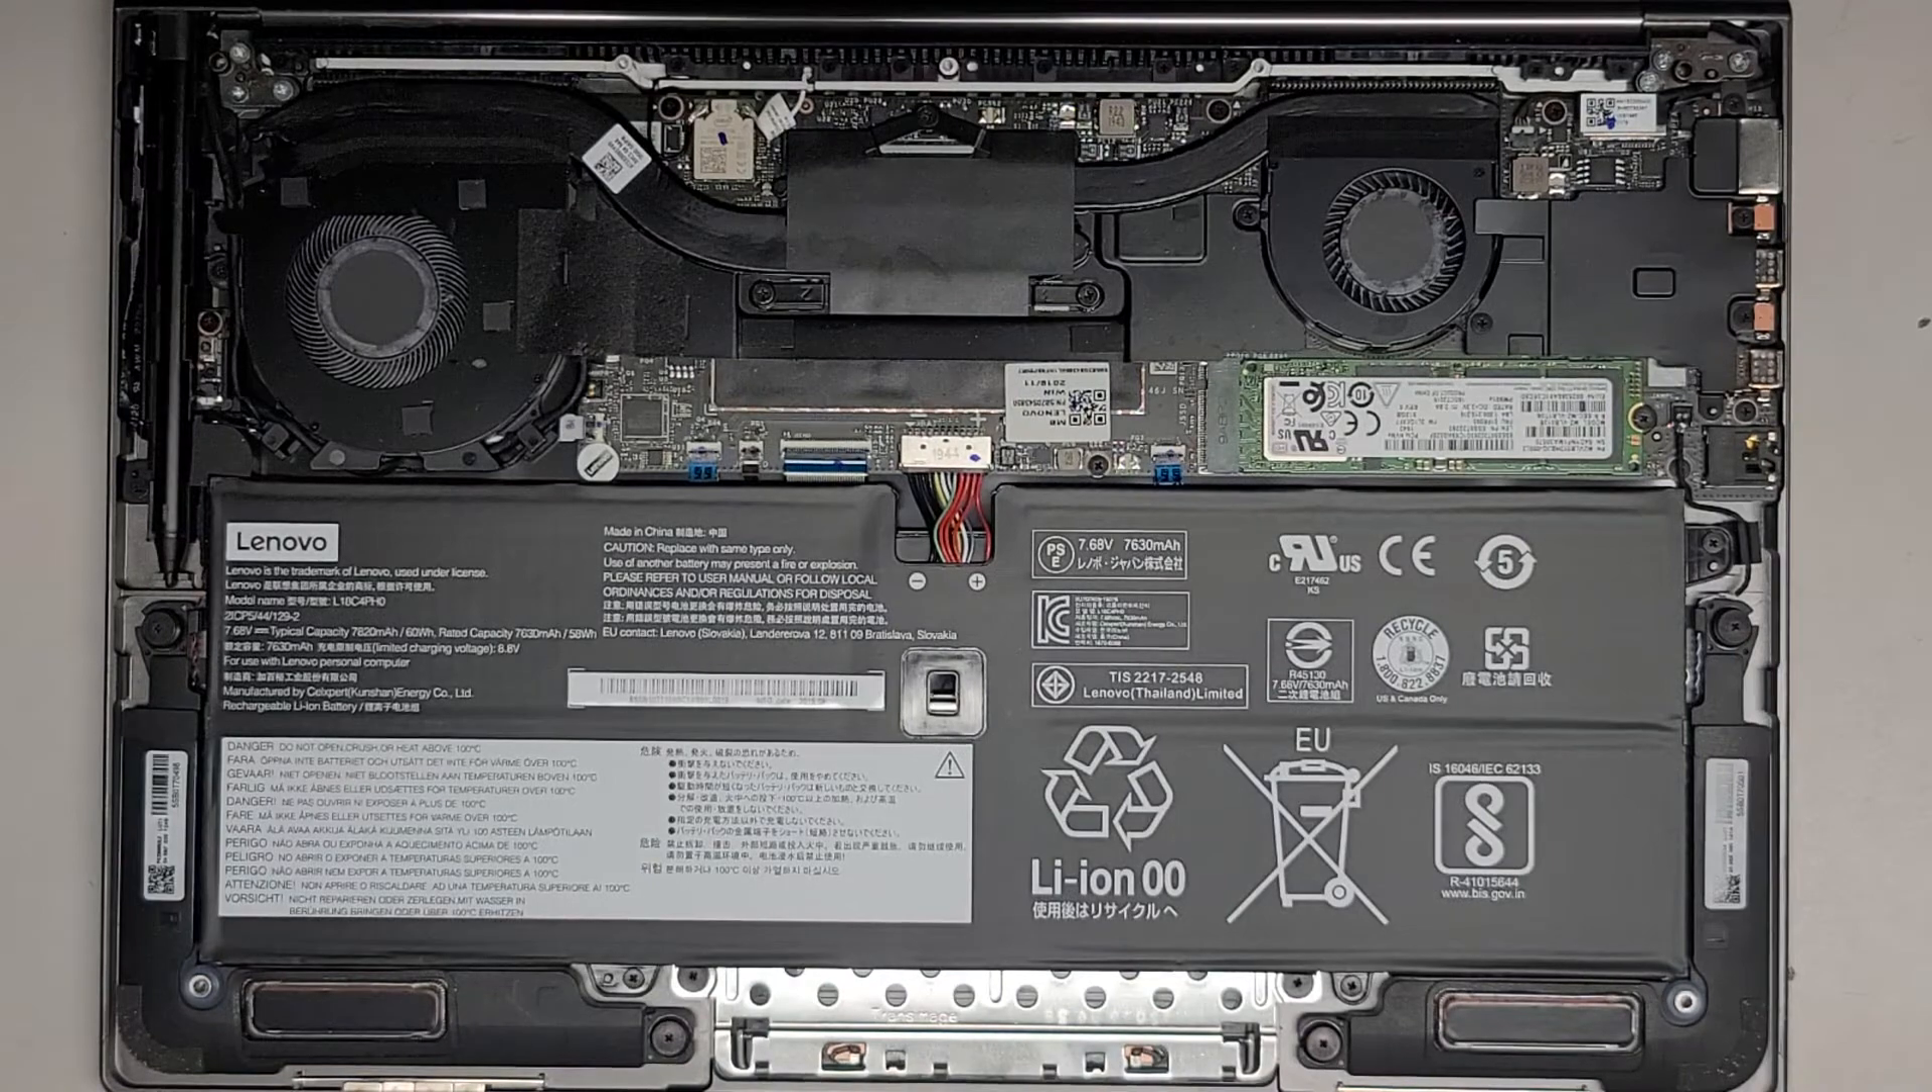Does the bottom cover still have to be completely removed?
No.